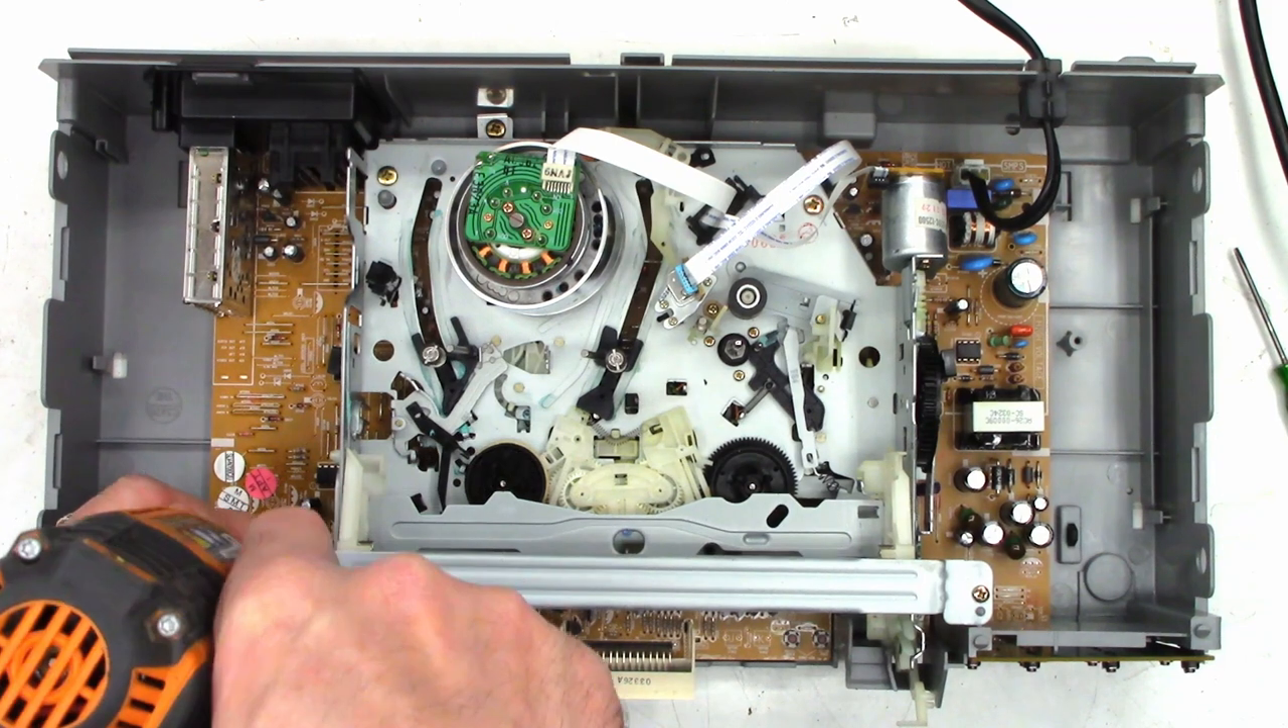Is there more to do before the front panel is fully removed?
No.